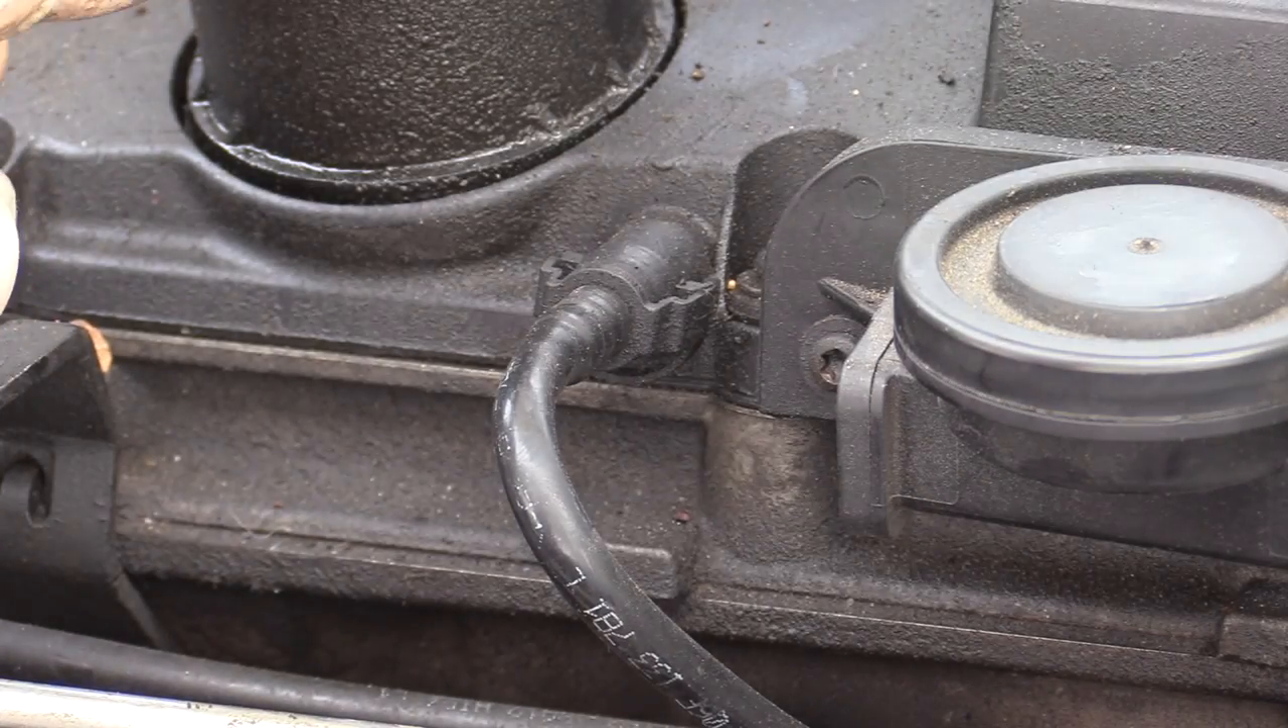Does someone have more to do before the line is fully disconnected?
Yes.